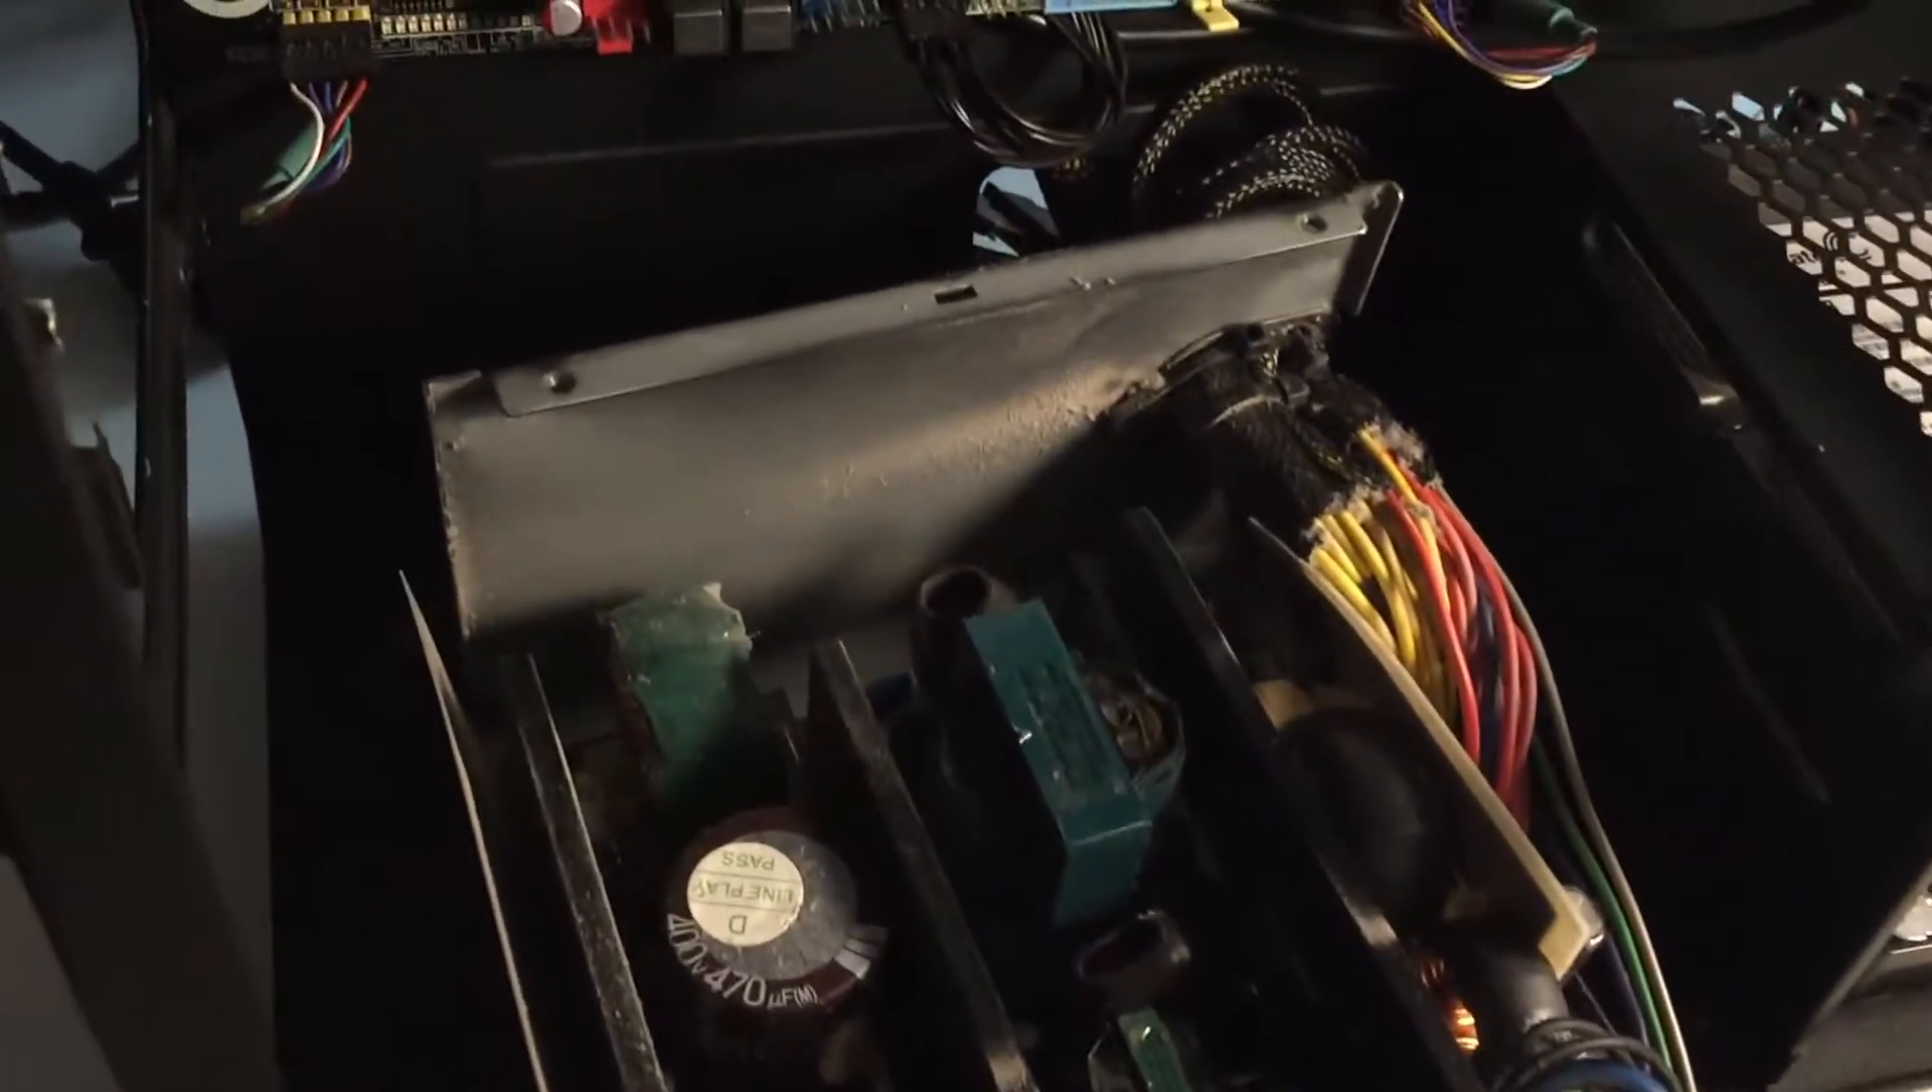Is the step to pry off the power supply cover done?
Yes.